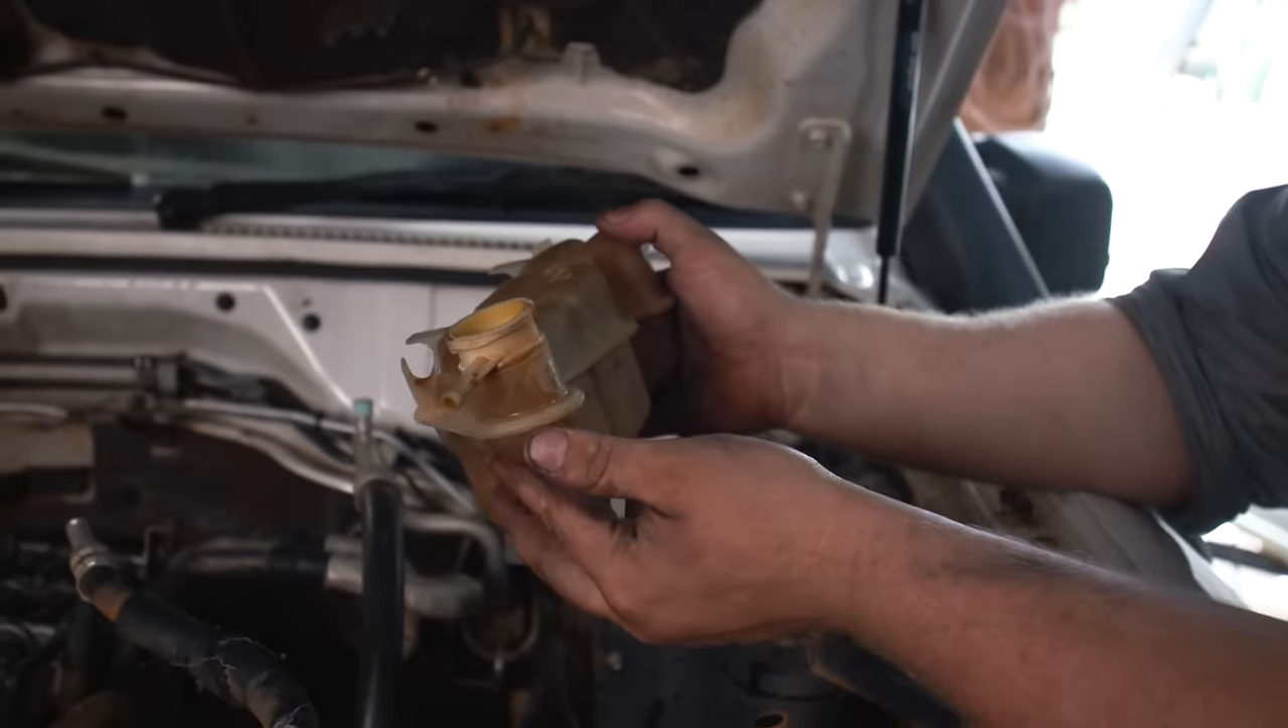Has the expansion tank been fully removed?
Yes.